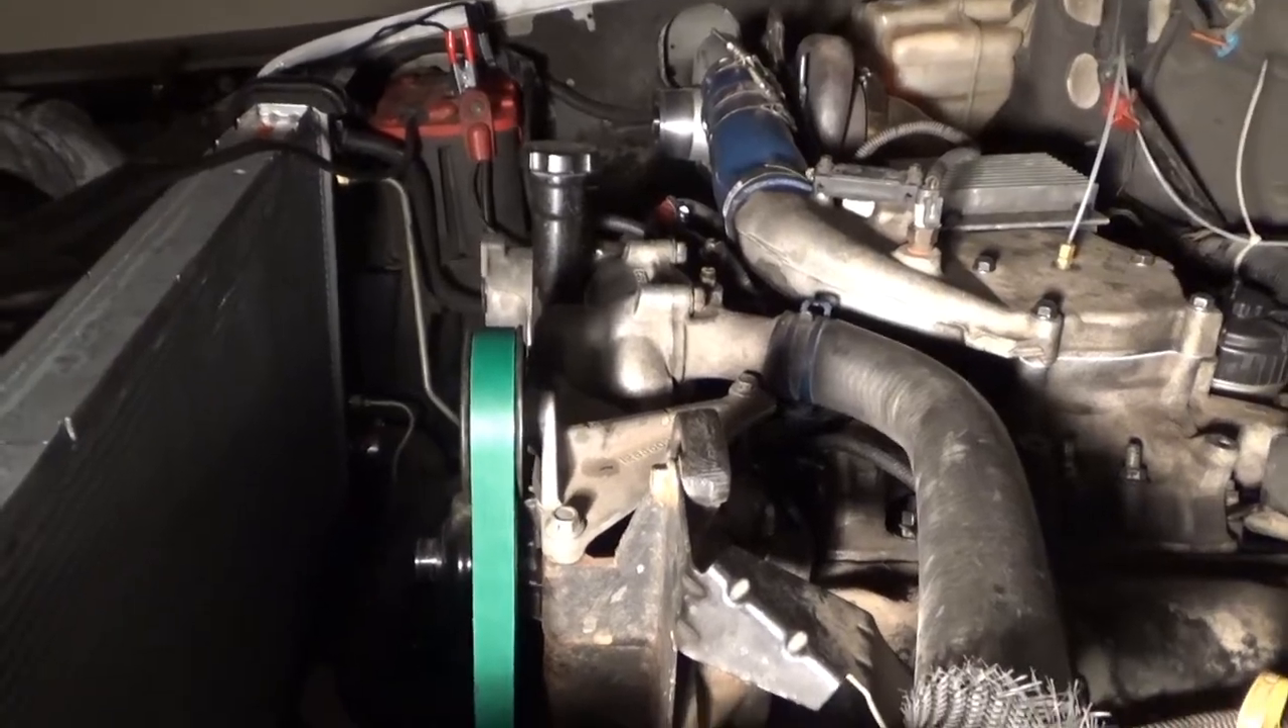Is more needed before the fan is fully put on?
Yes.